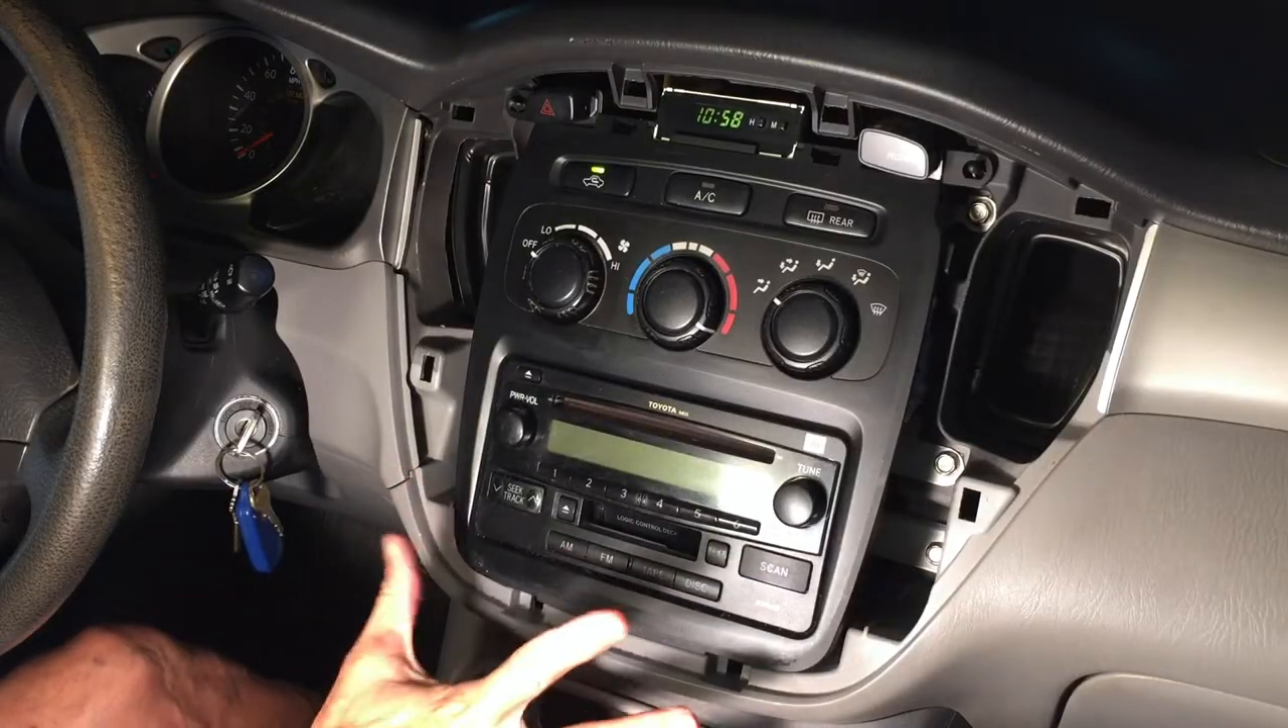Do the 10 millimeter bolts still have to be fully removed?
Yes.